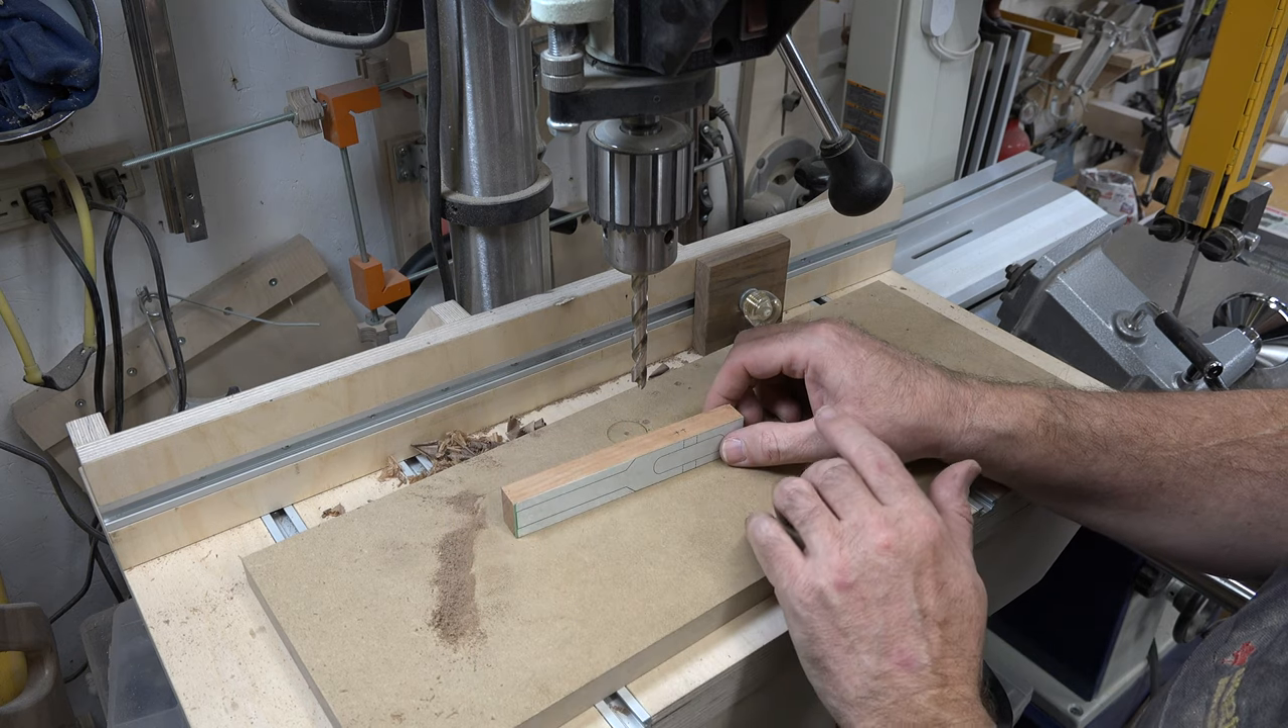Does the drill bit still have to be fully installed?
No.